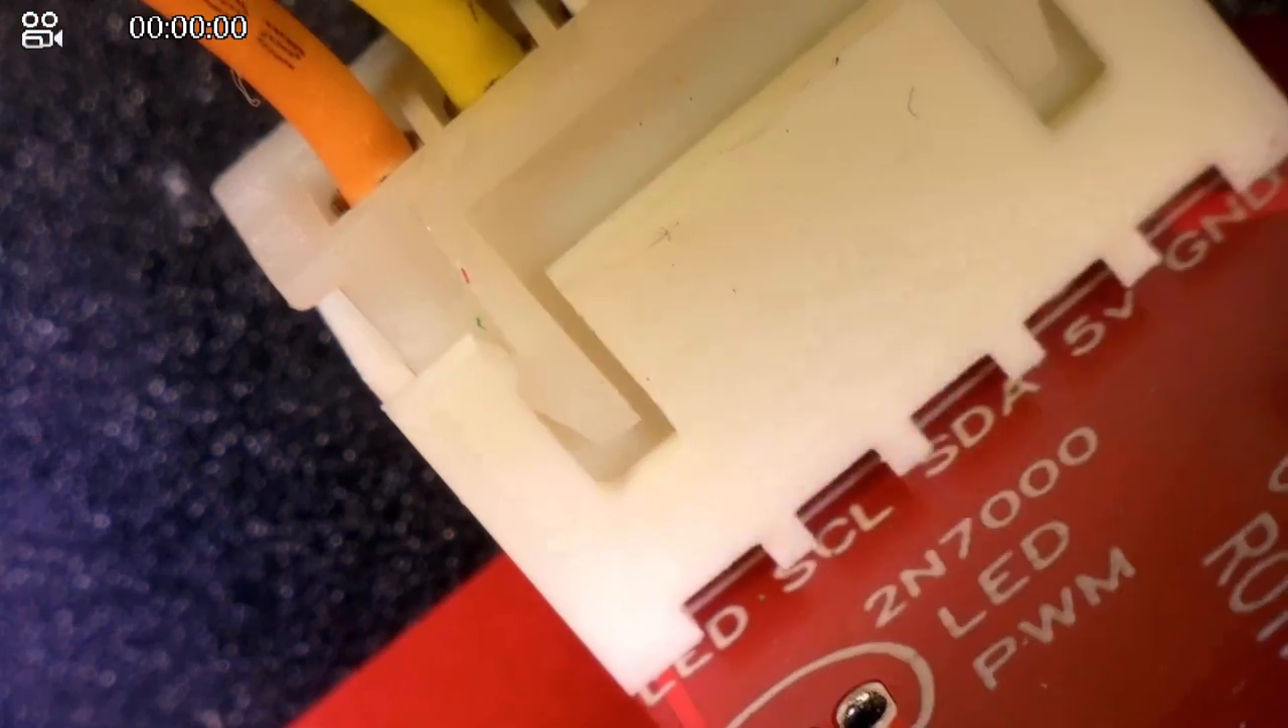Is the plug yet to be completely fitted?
No.